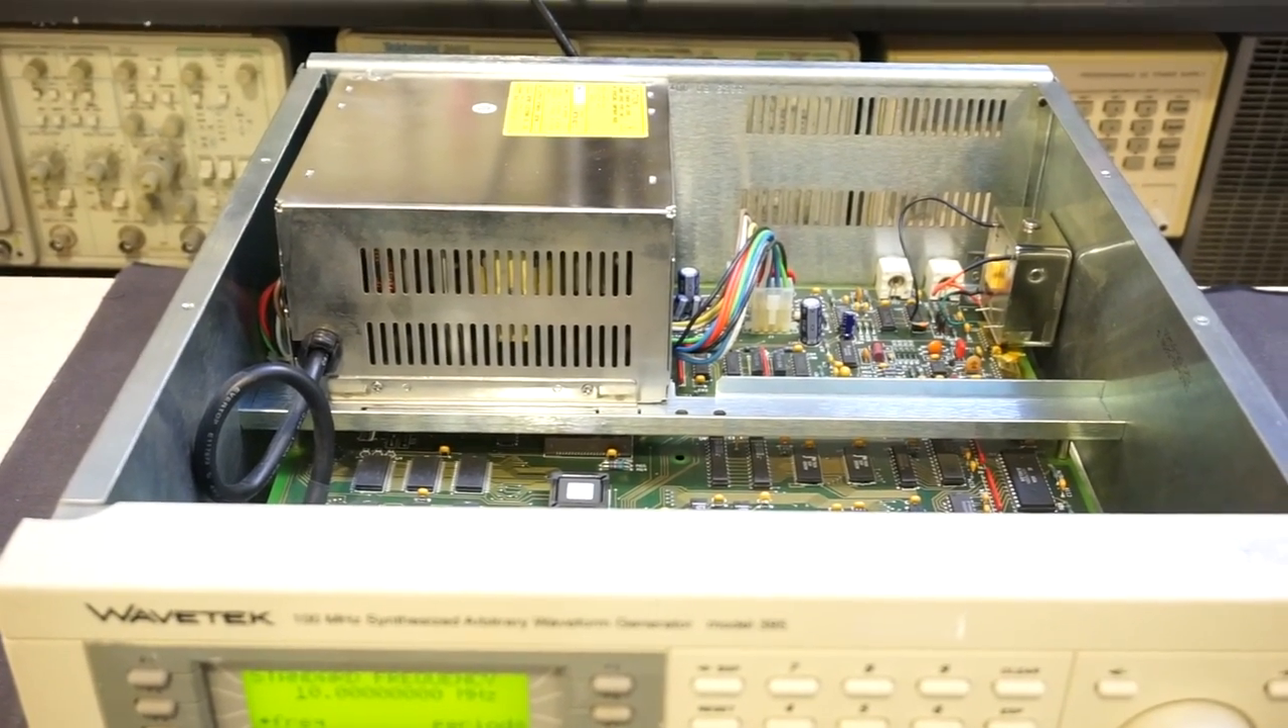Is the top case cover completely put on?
No.